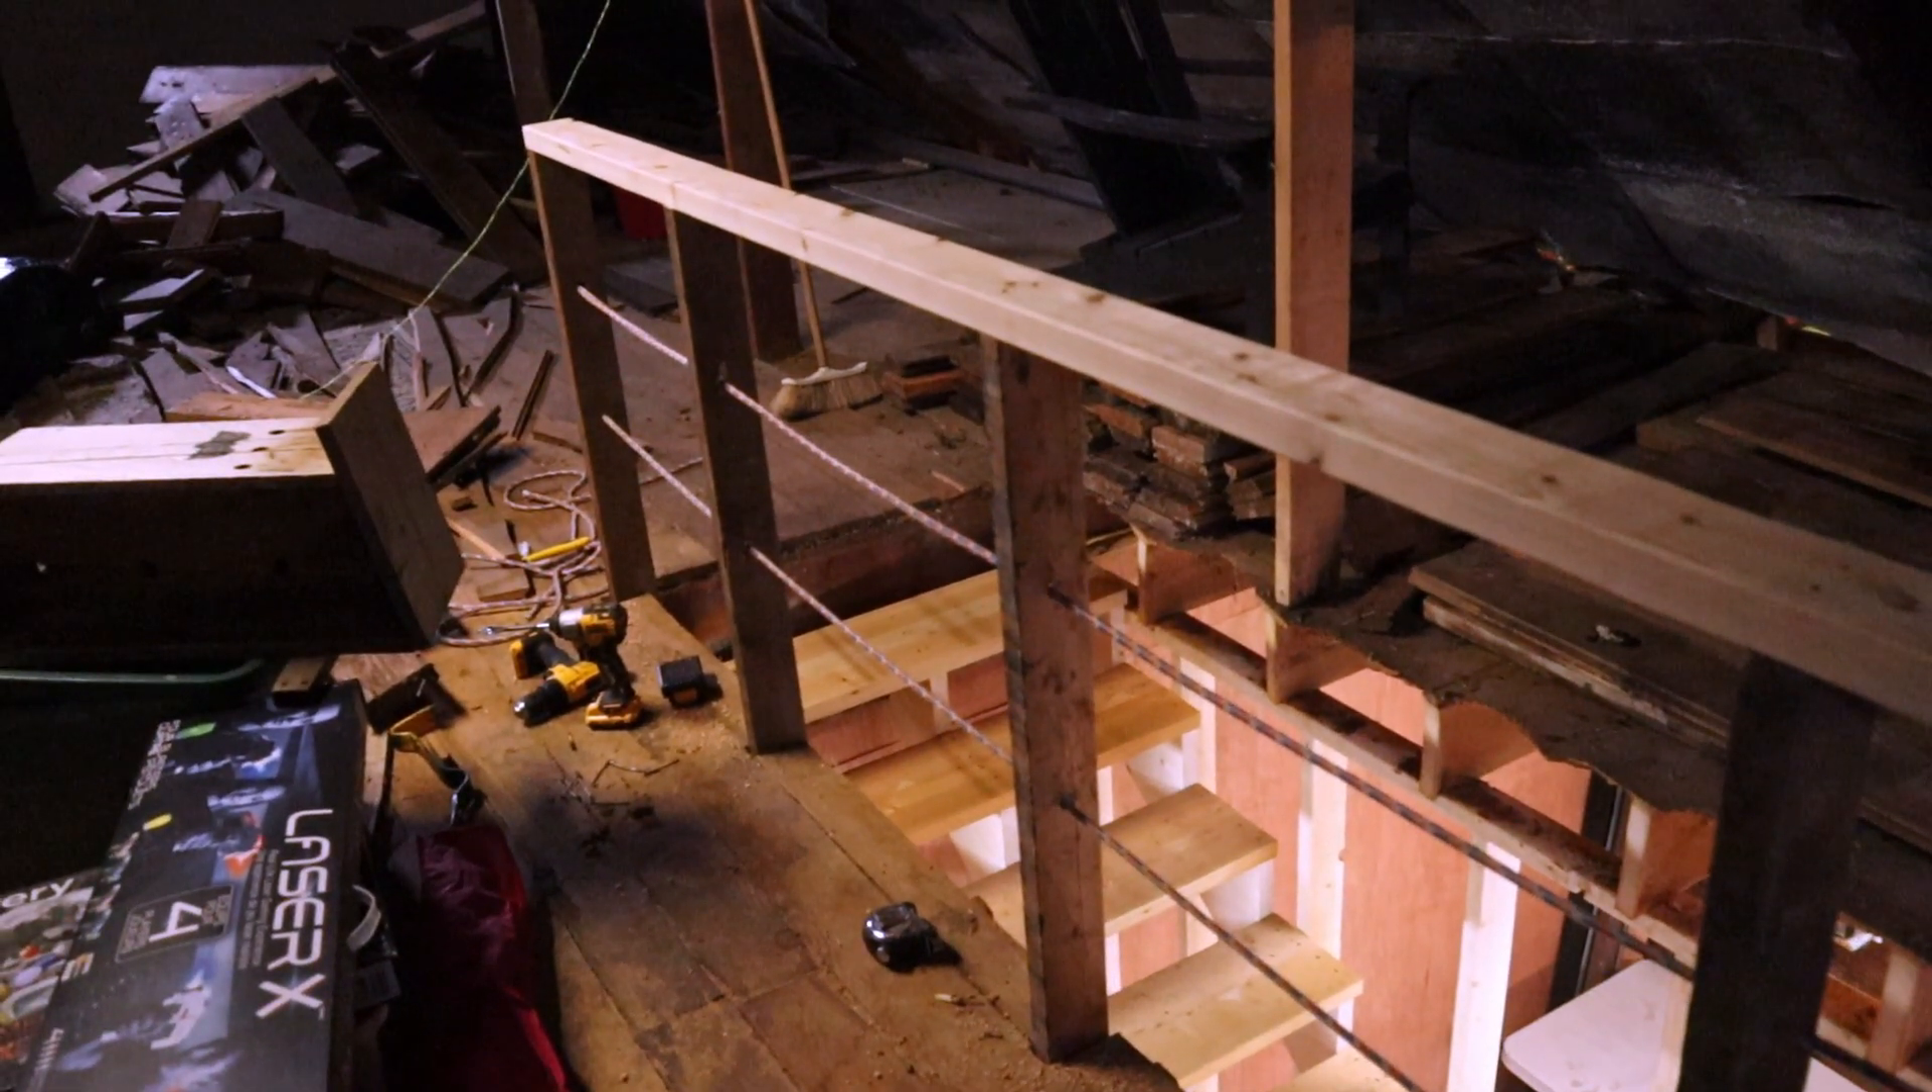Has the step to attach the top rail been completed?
Yes.